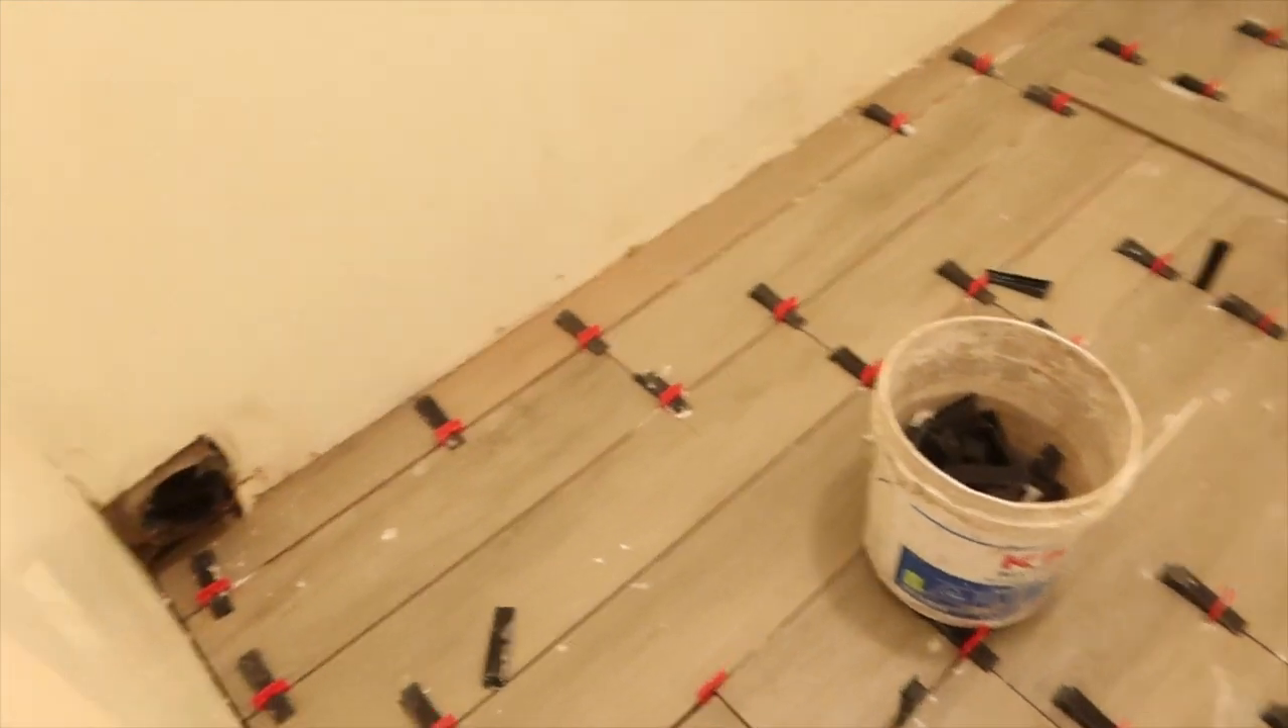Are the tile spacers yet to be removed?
Yes.